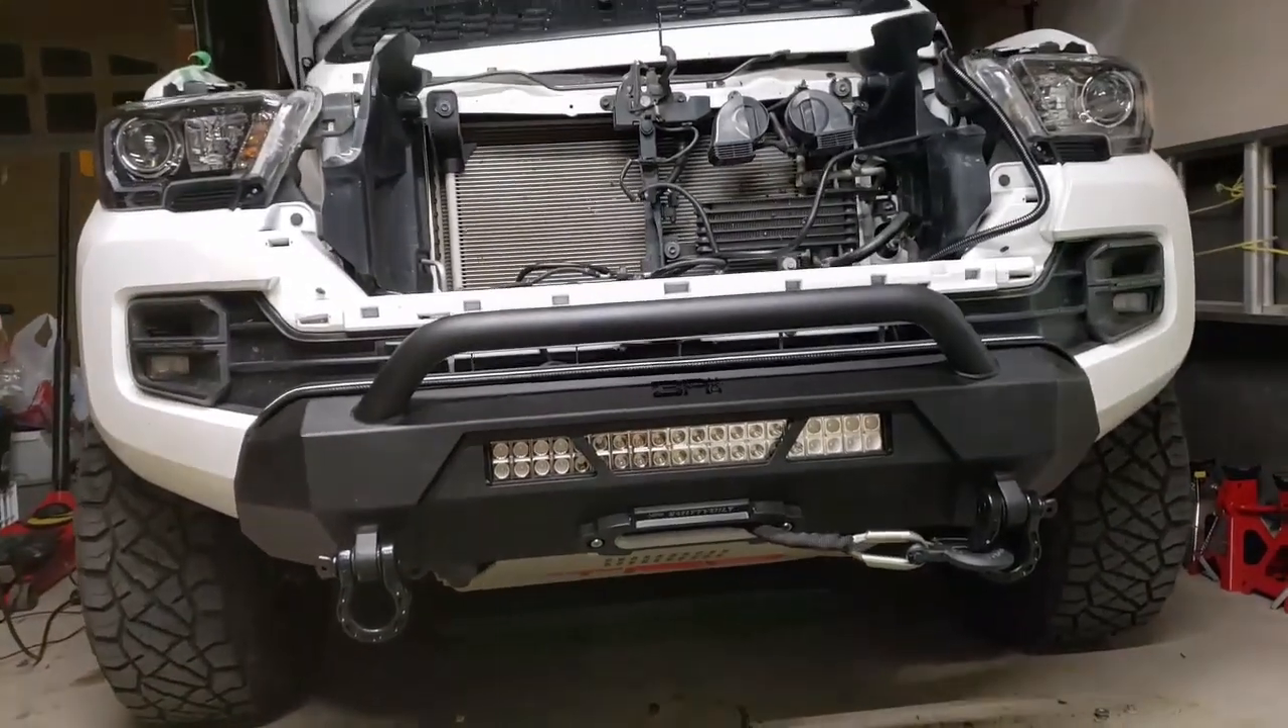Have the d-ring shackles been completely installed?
Yes.